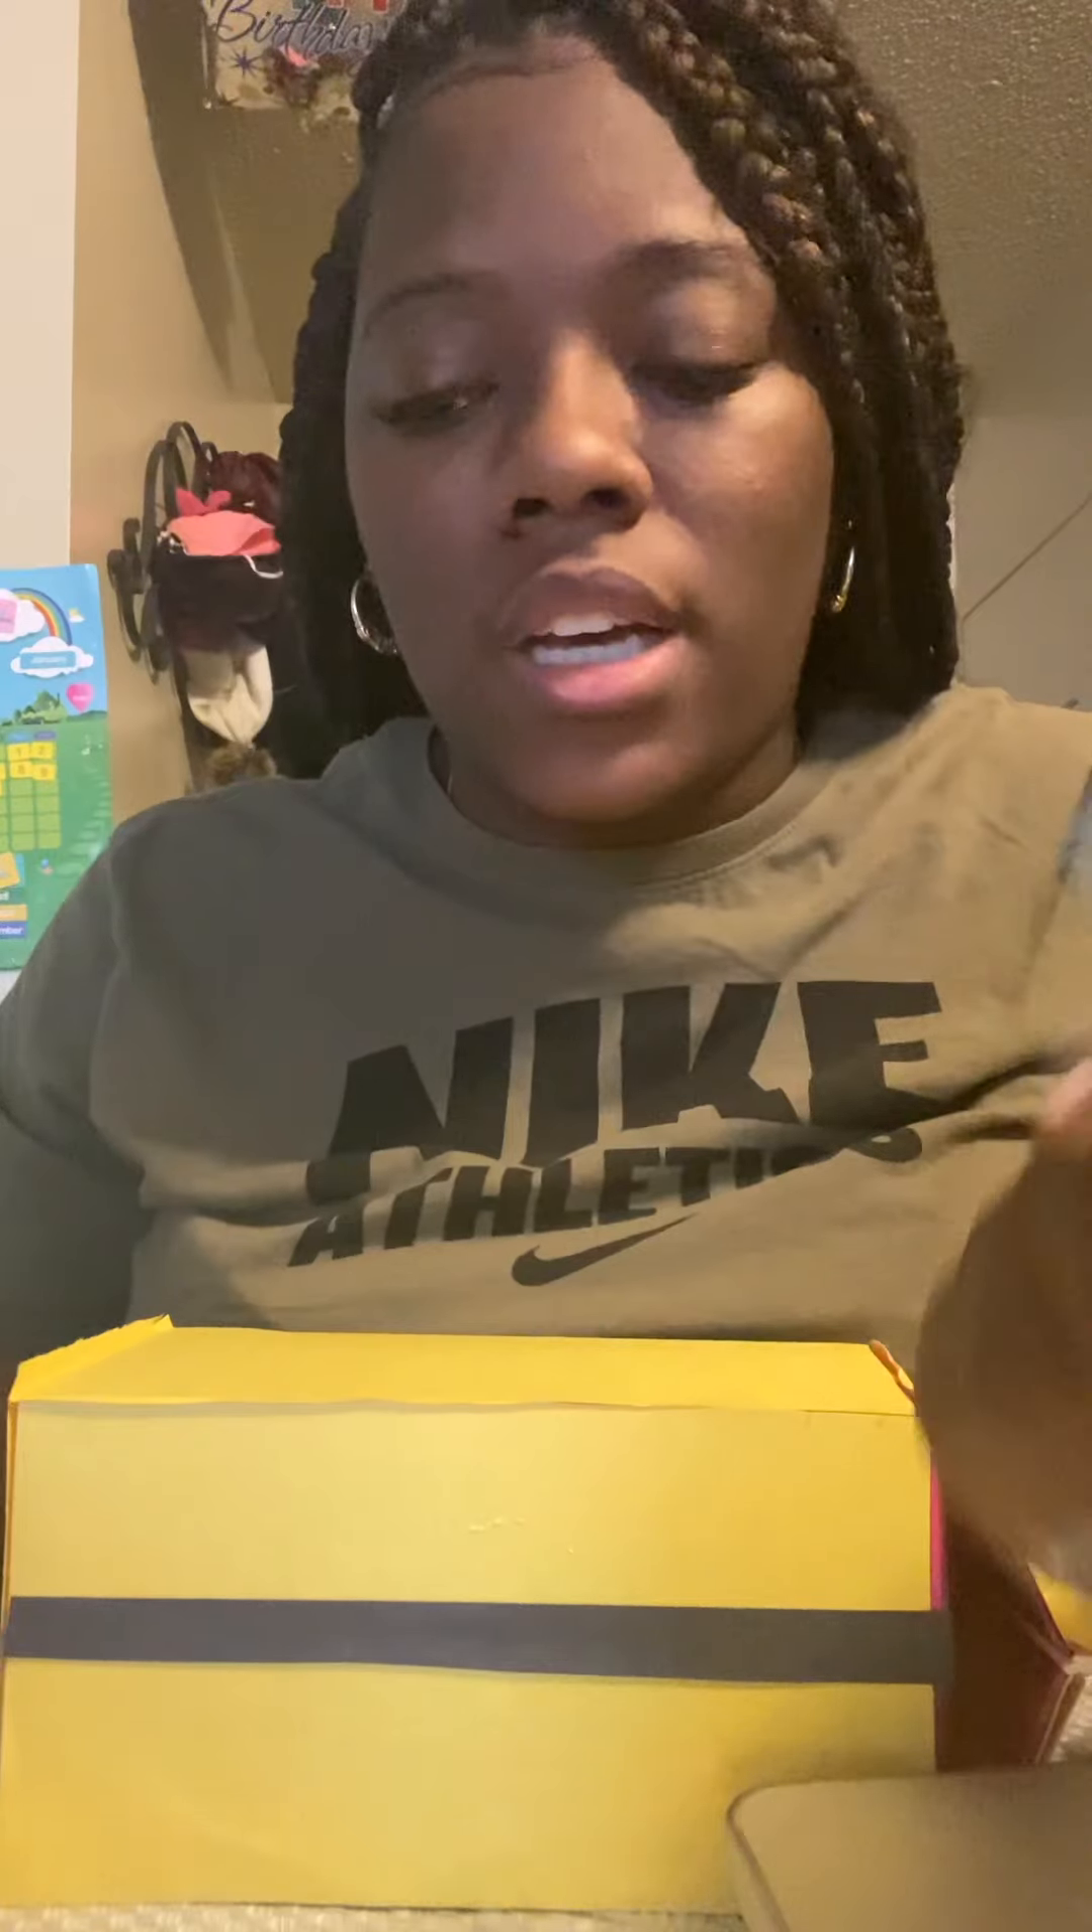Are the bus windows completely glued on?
No.